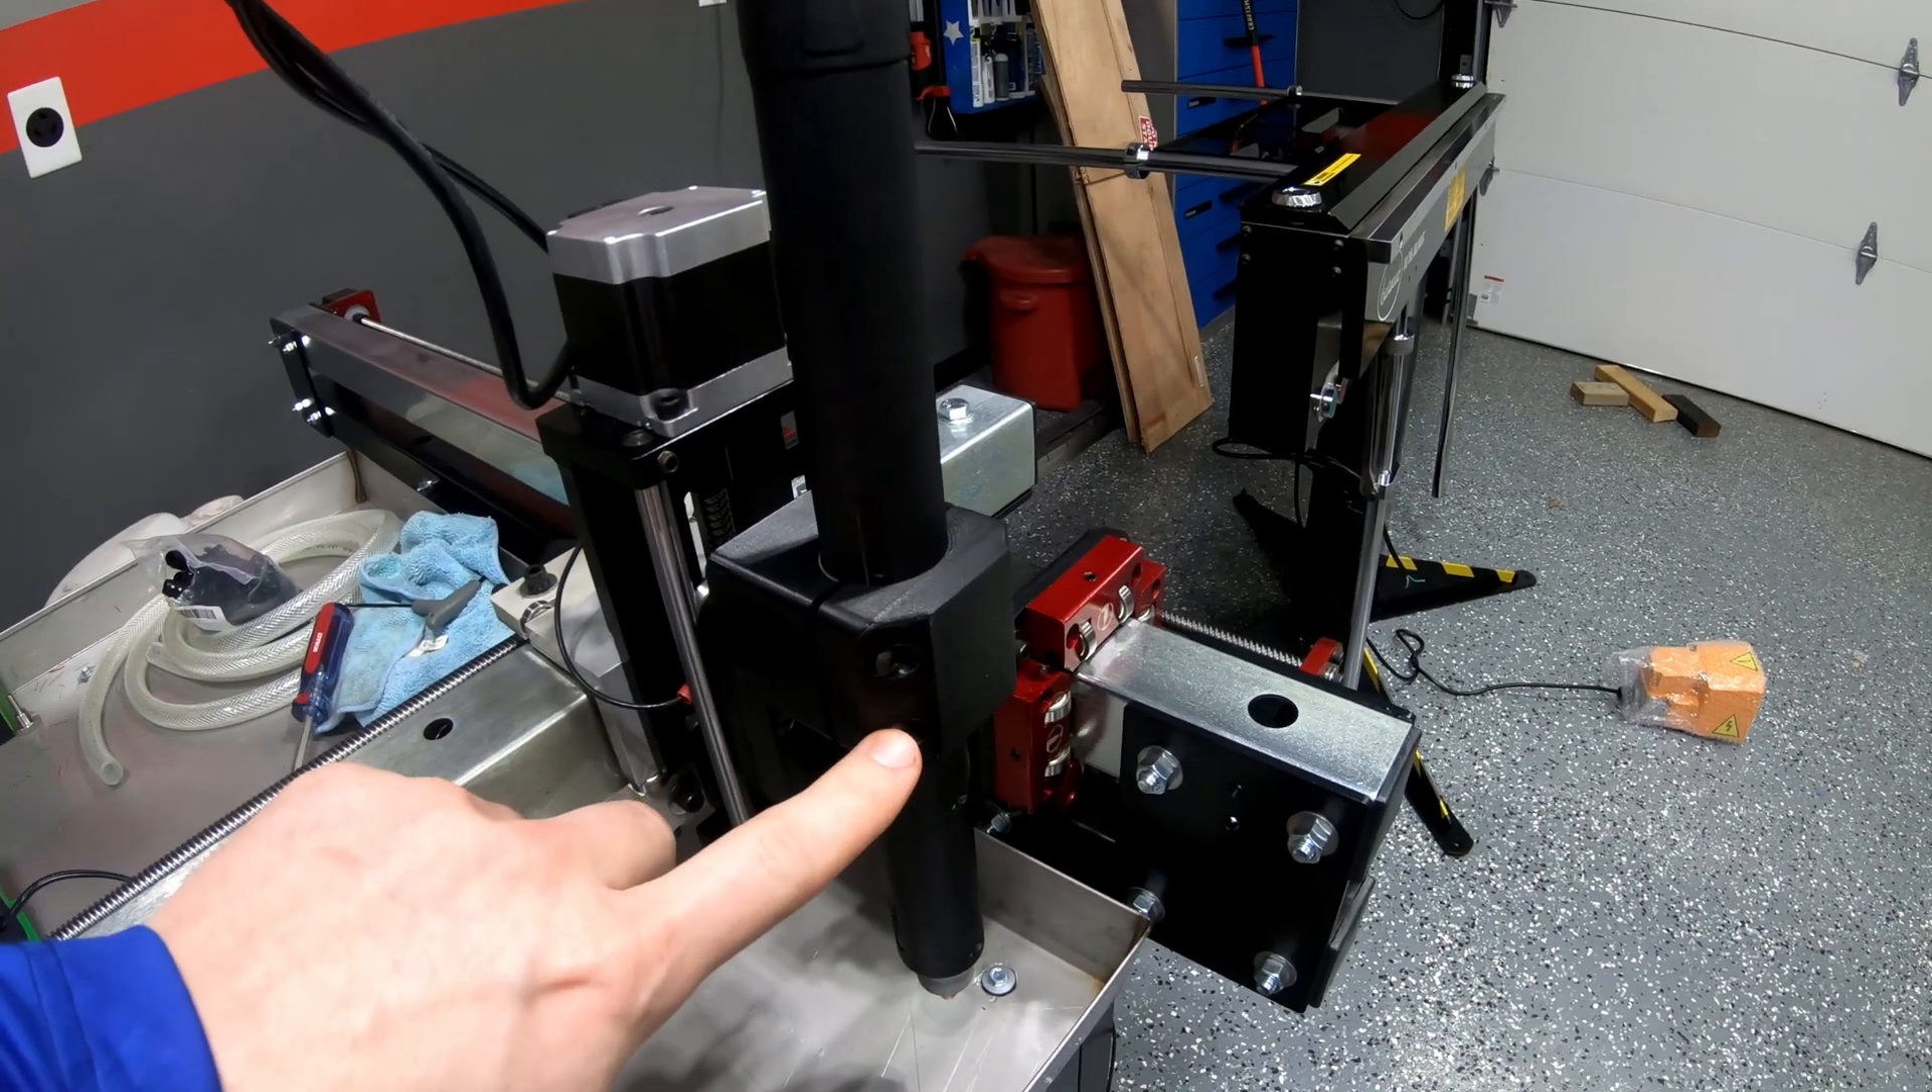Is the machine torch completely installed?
Yes.